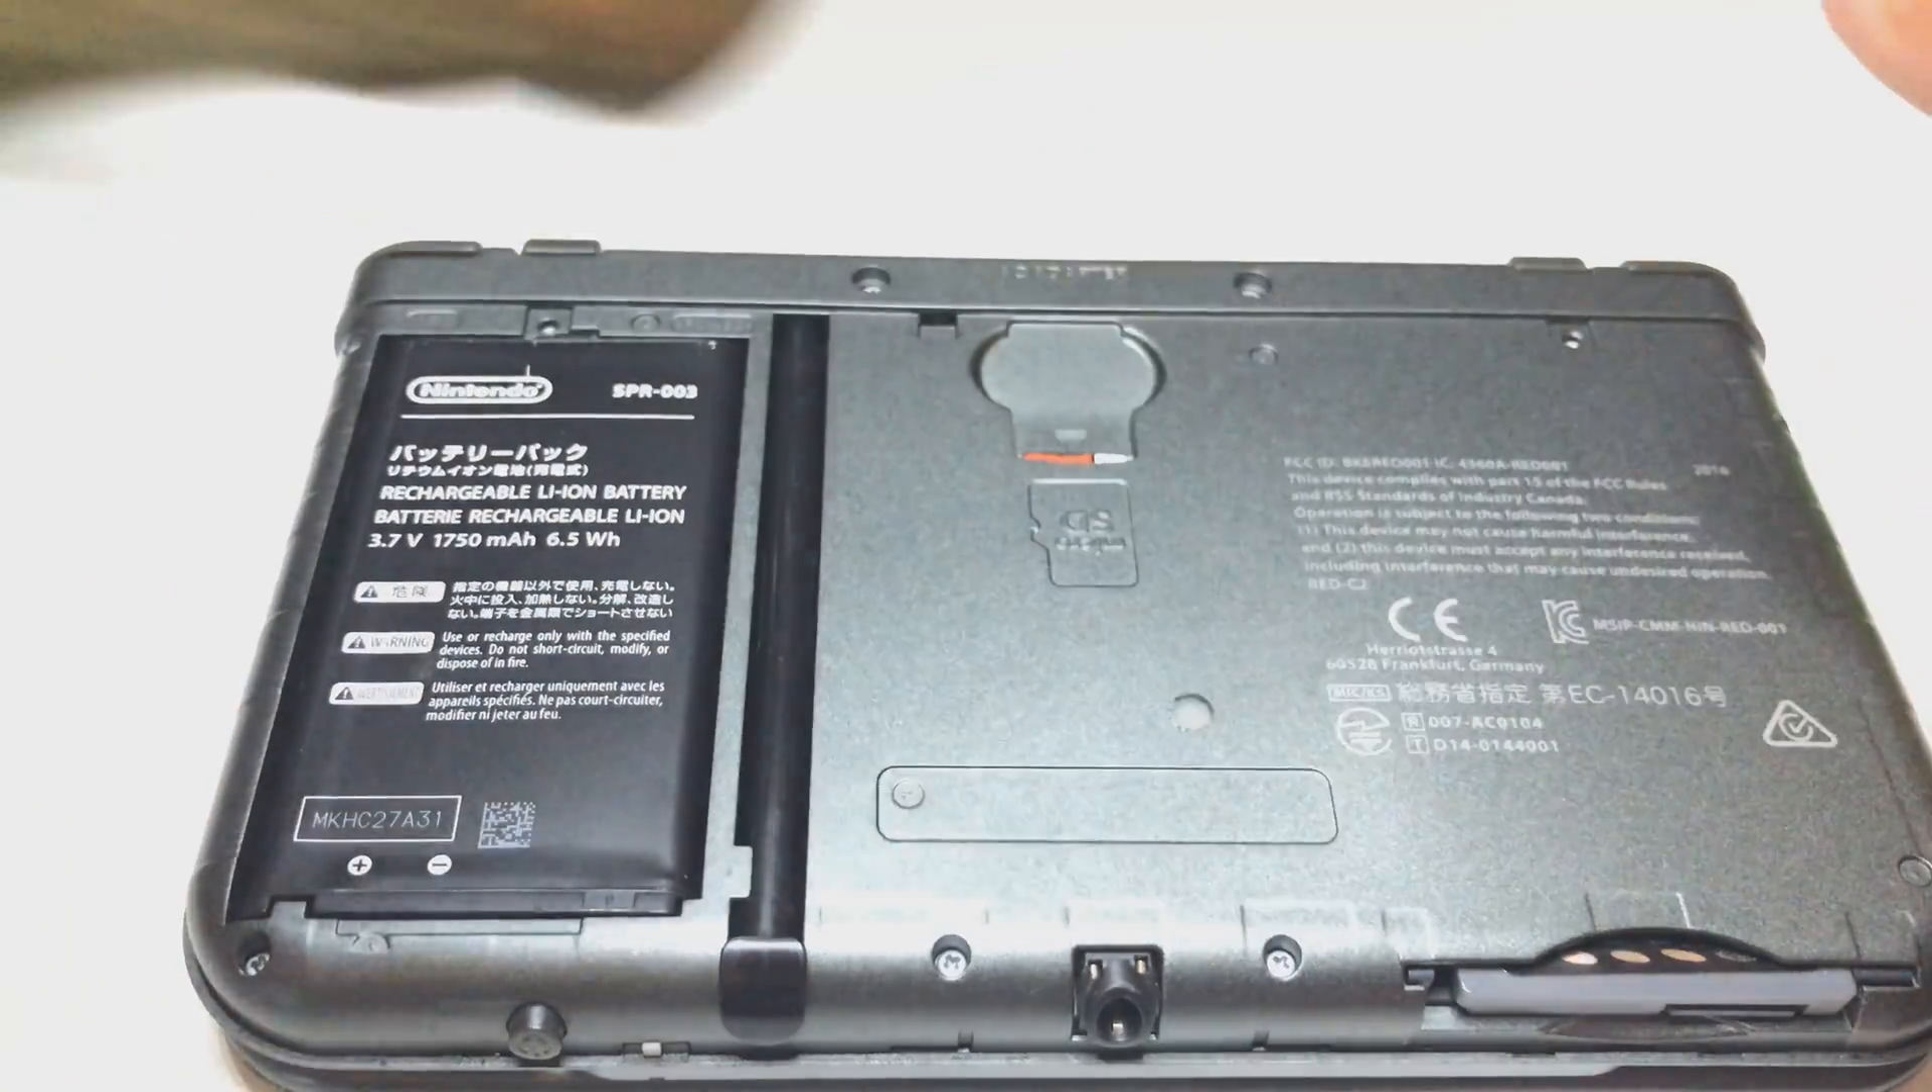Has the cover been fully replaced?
No.